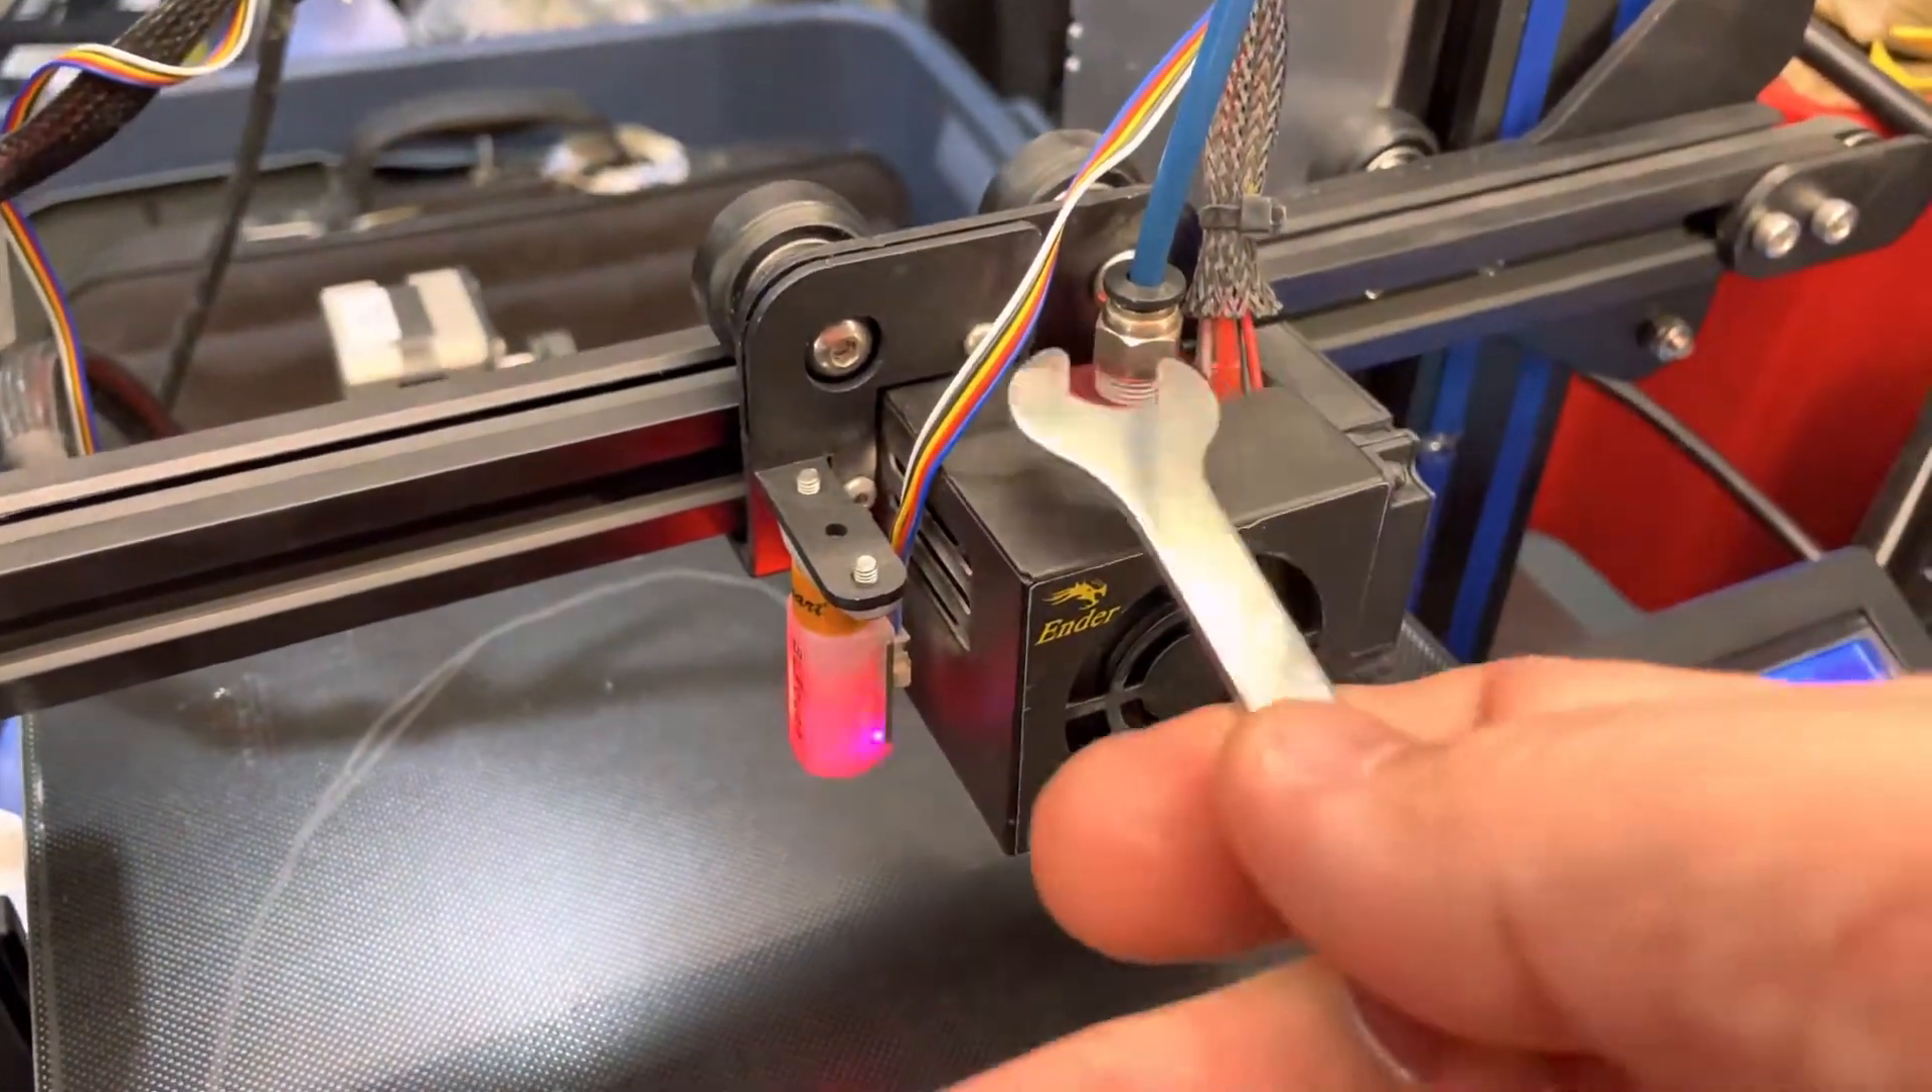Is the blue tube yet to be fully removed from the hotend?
Yes.